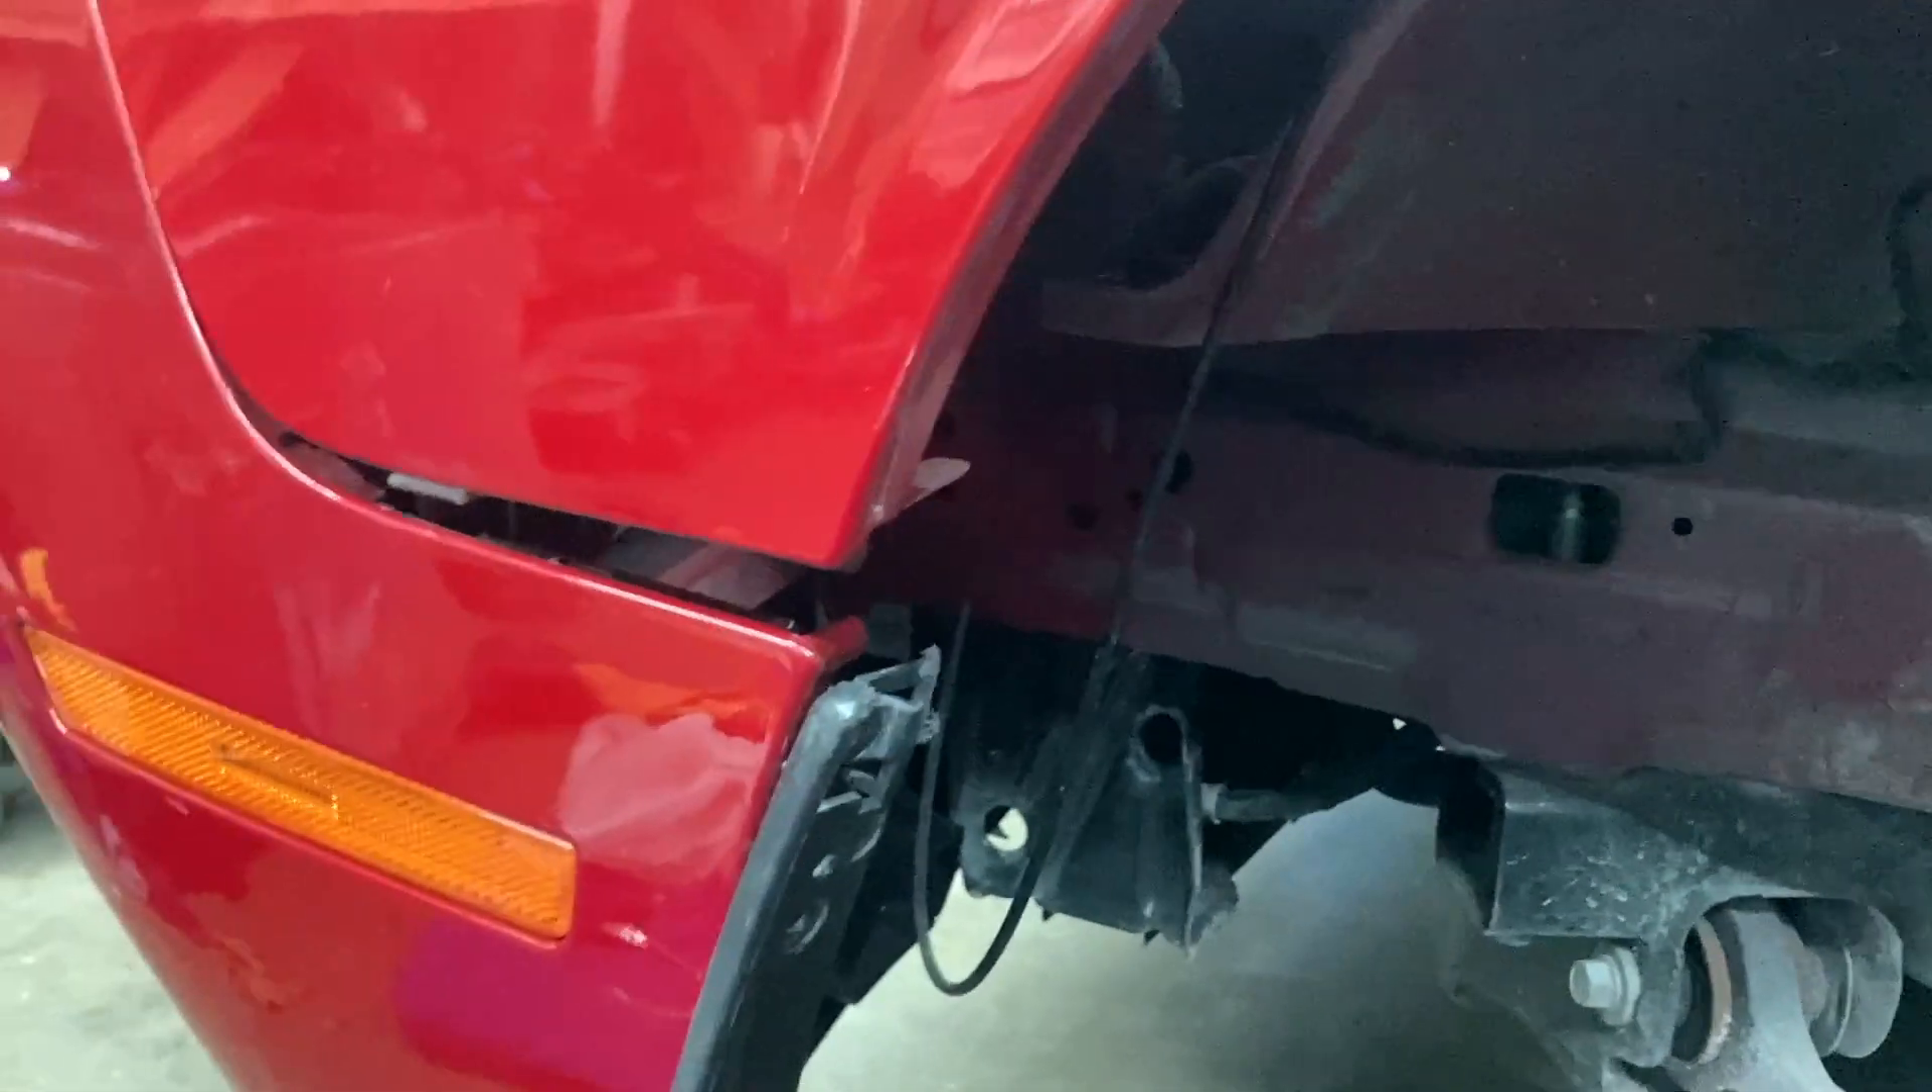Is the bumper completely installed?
No.